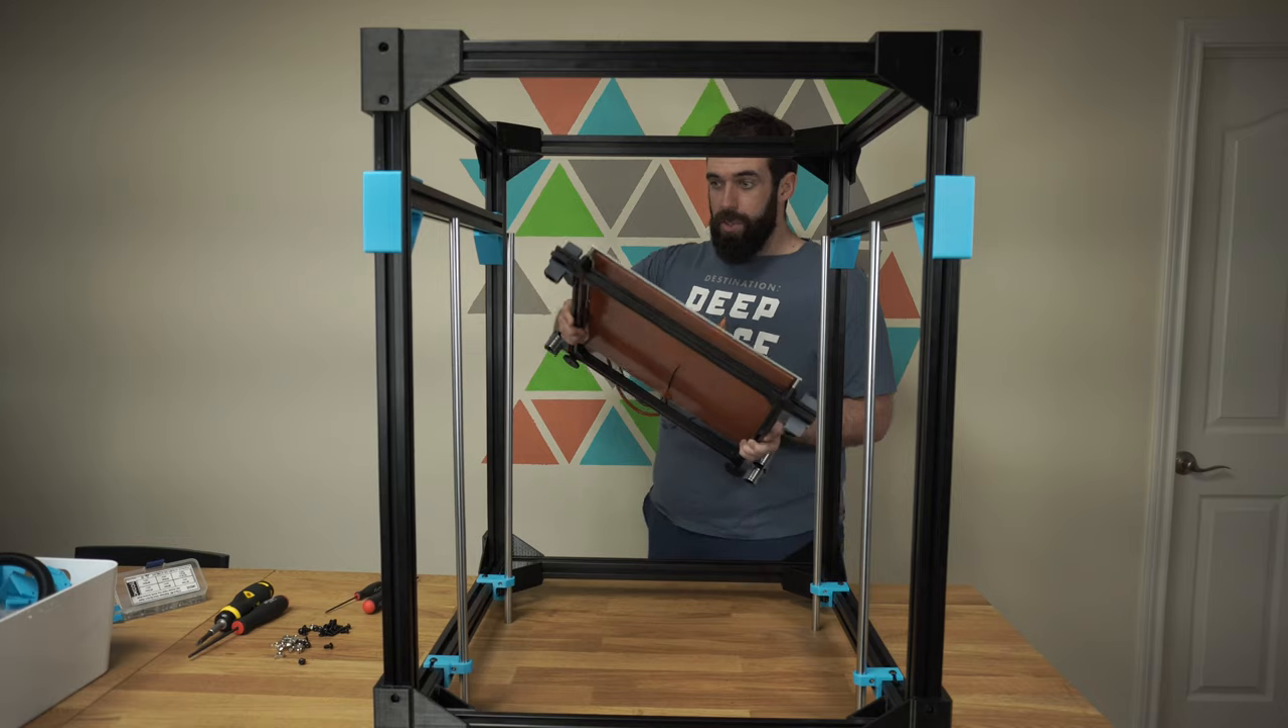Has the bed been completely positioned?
No.